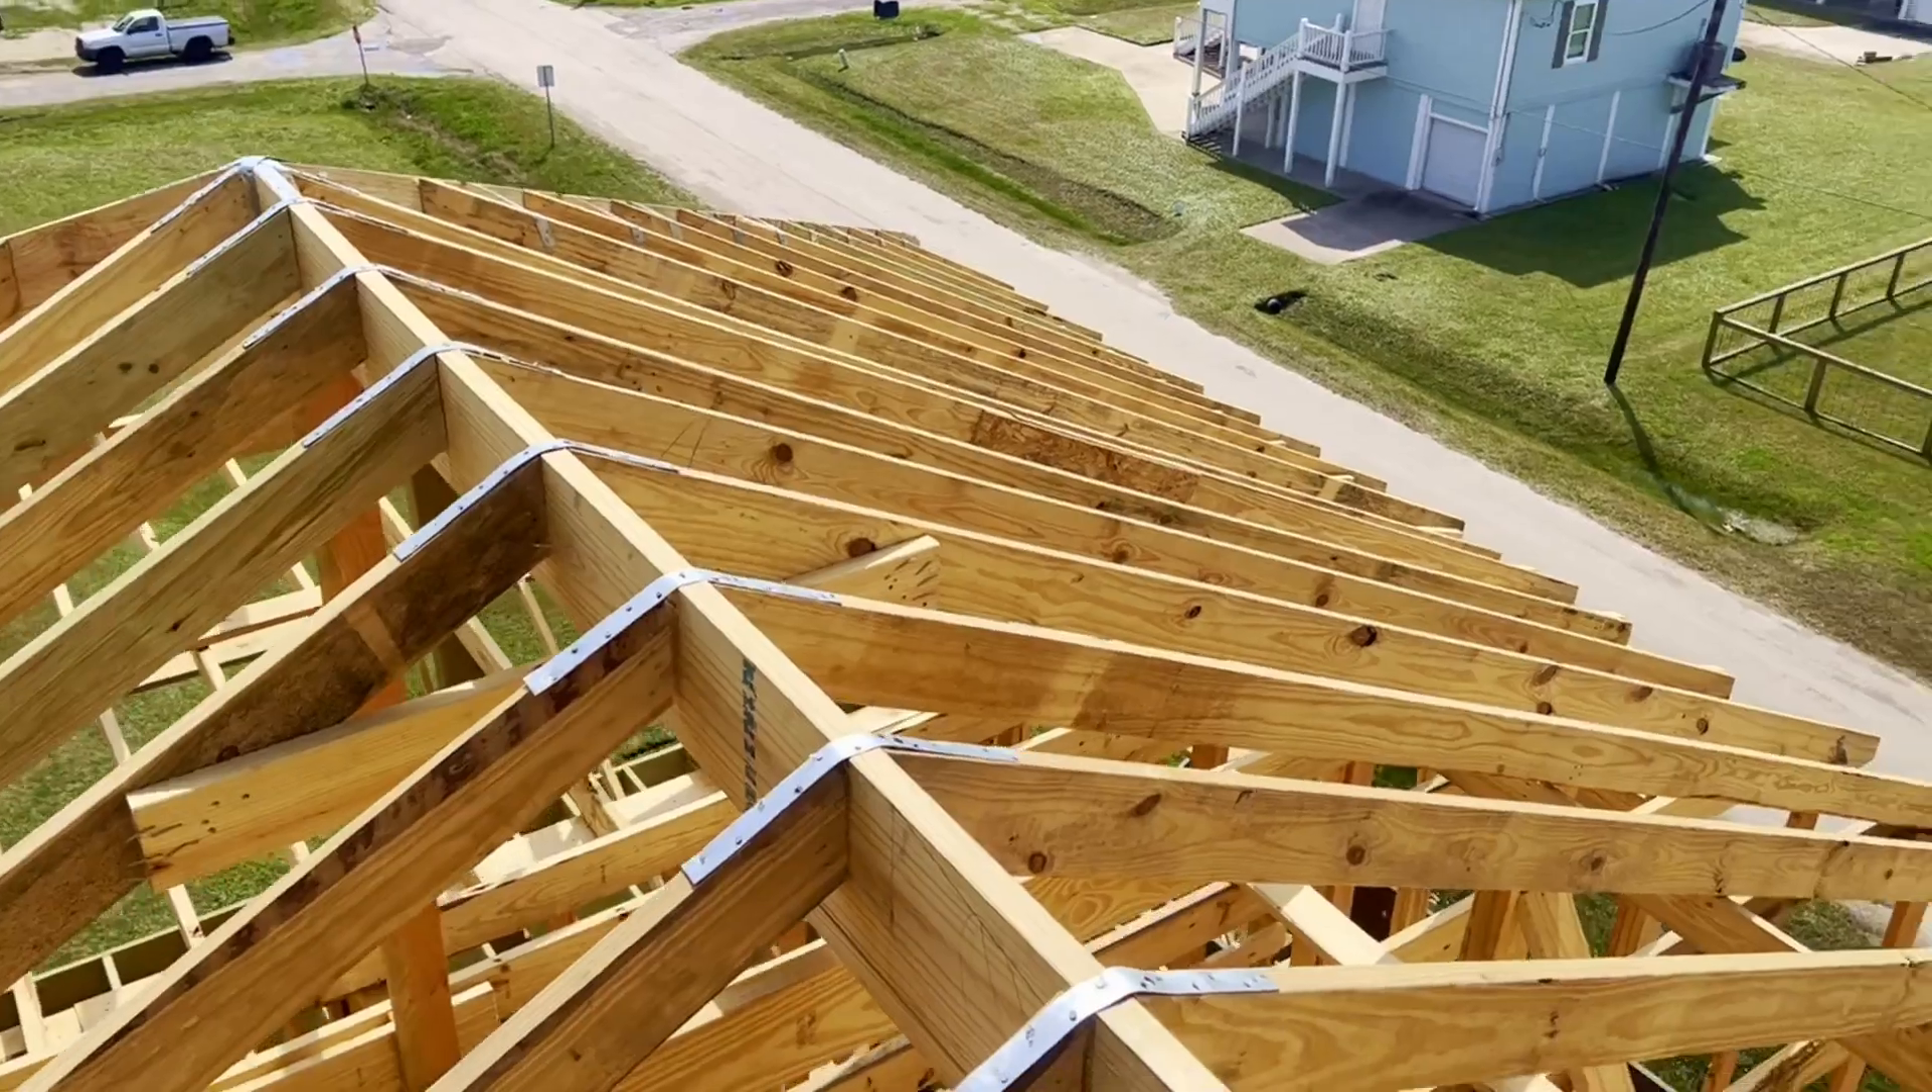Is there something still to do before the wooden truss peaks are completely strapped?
No.